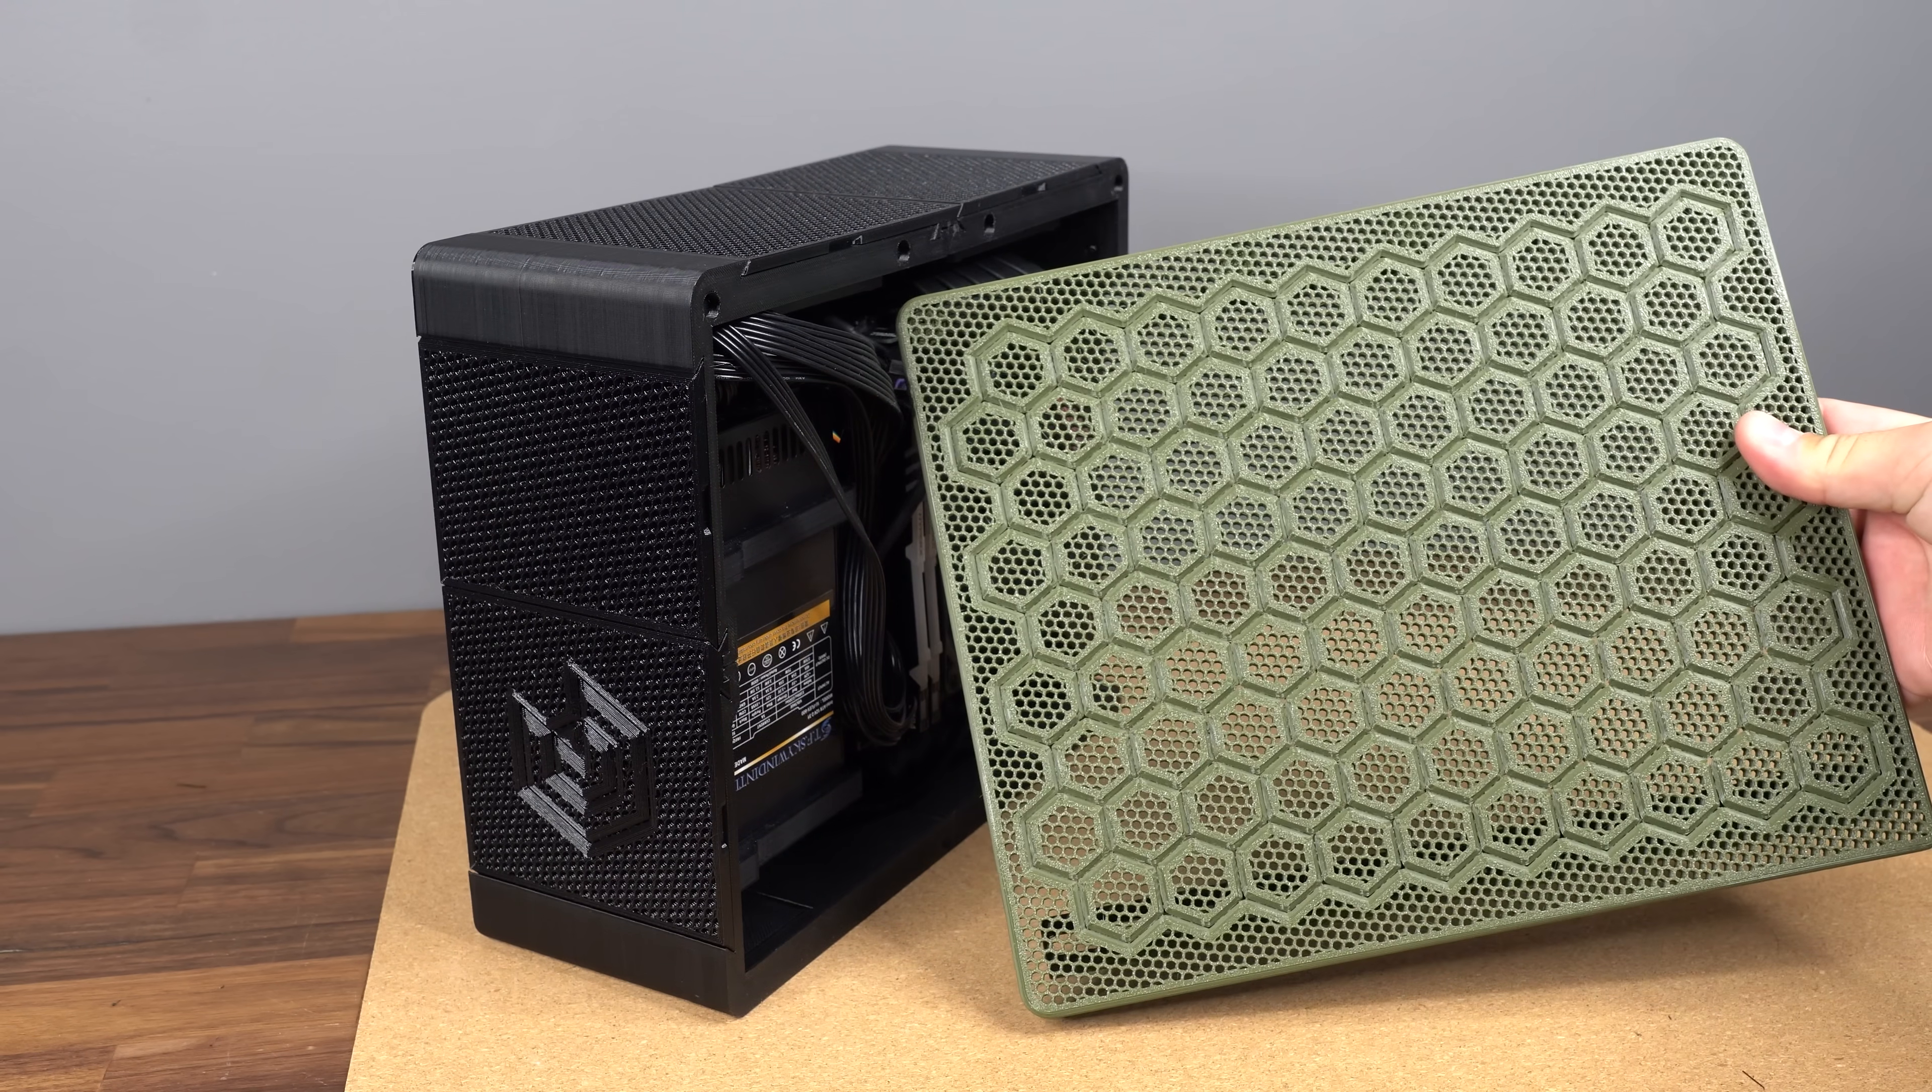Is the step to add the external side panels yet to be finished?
Yes.